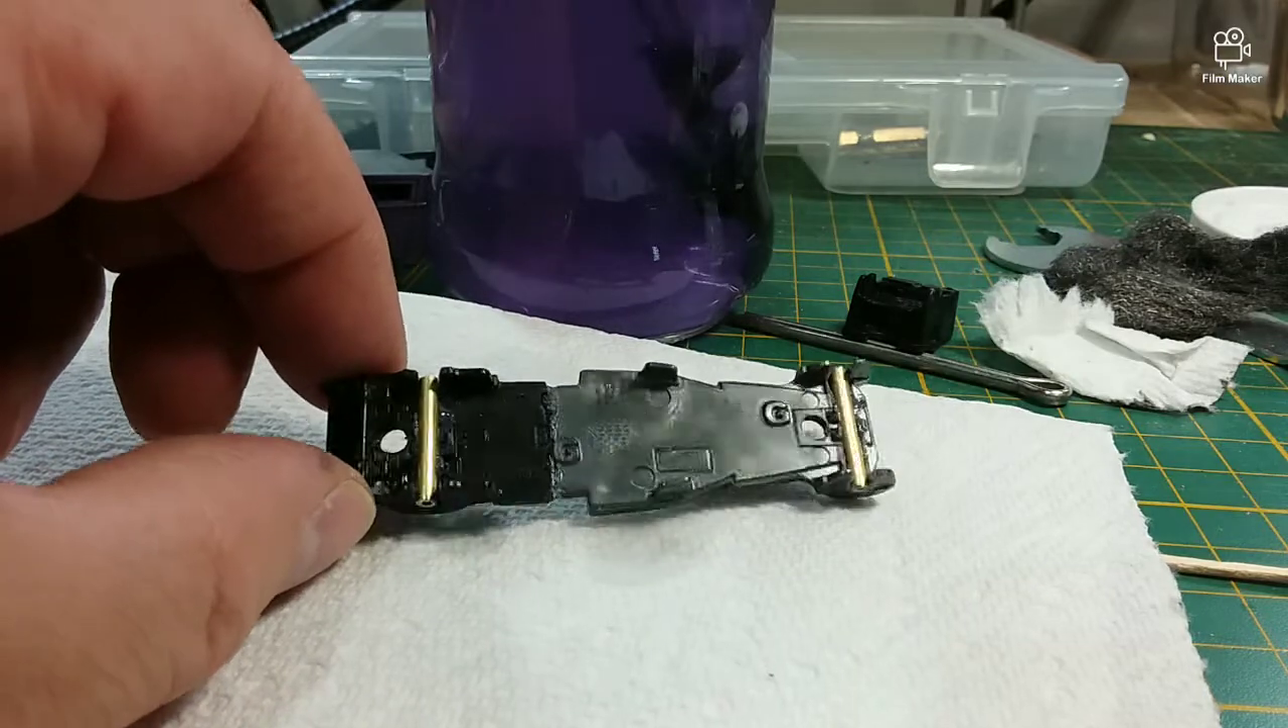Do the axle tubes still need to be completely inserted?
No.